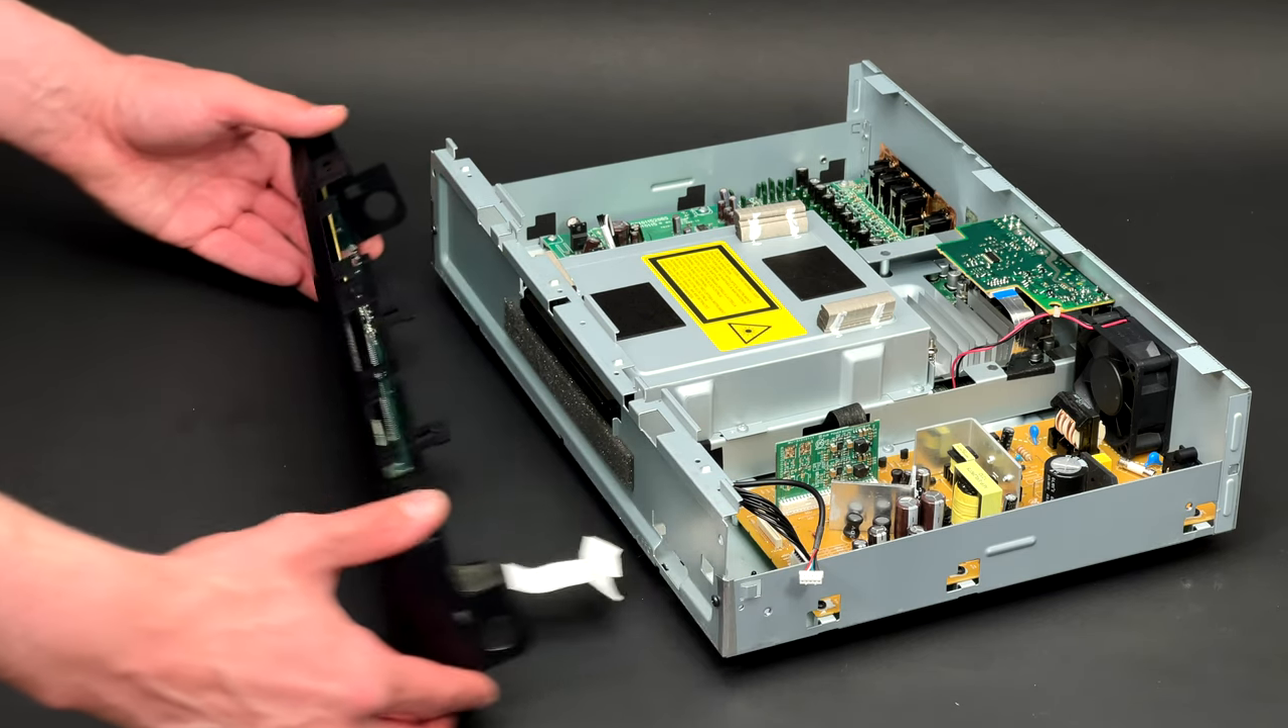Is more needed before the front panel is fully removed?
No.